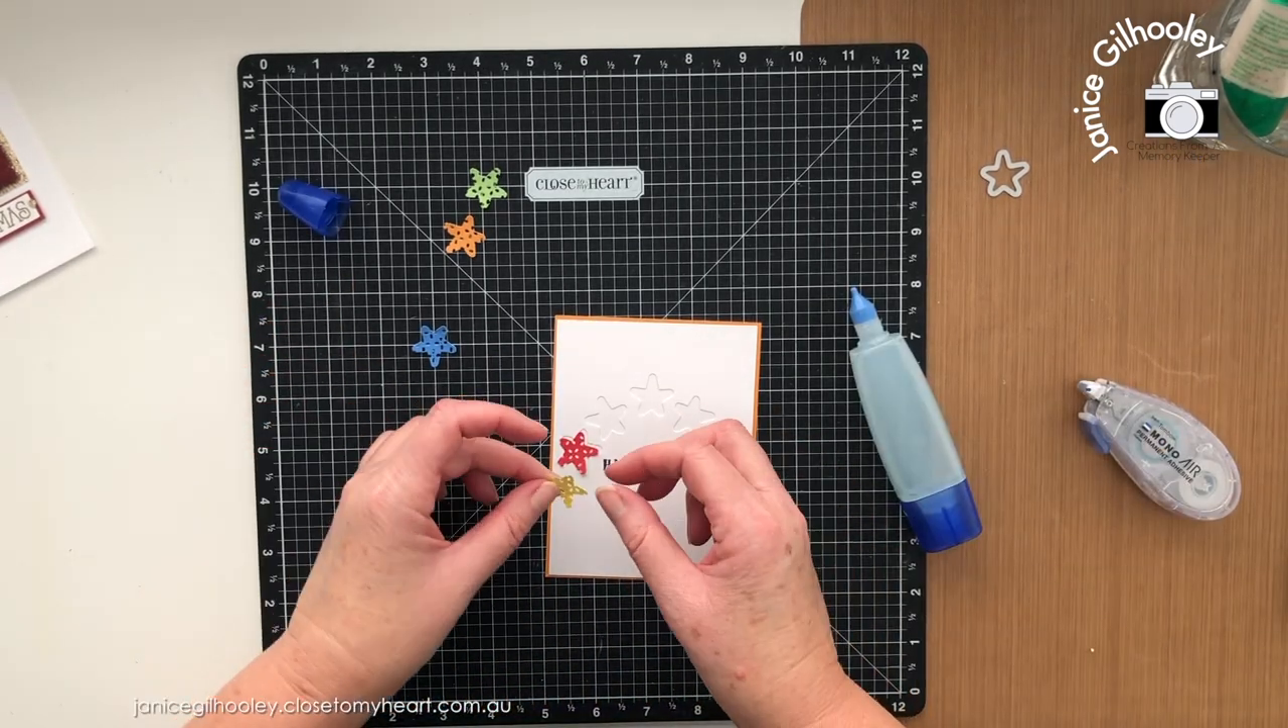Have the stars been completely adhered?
No.